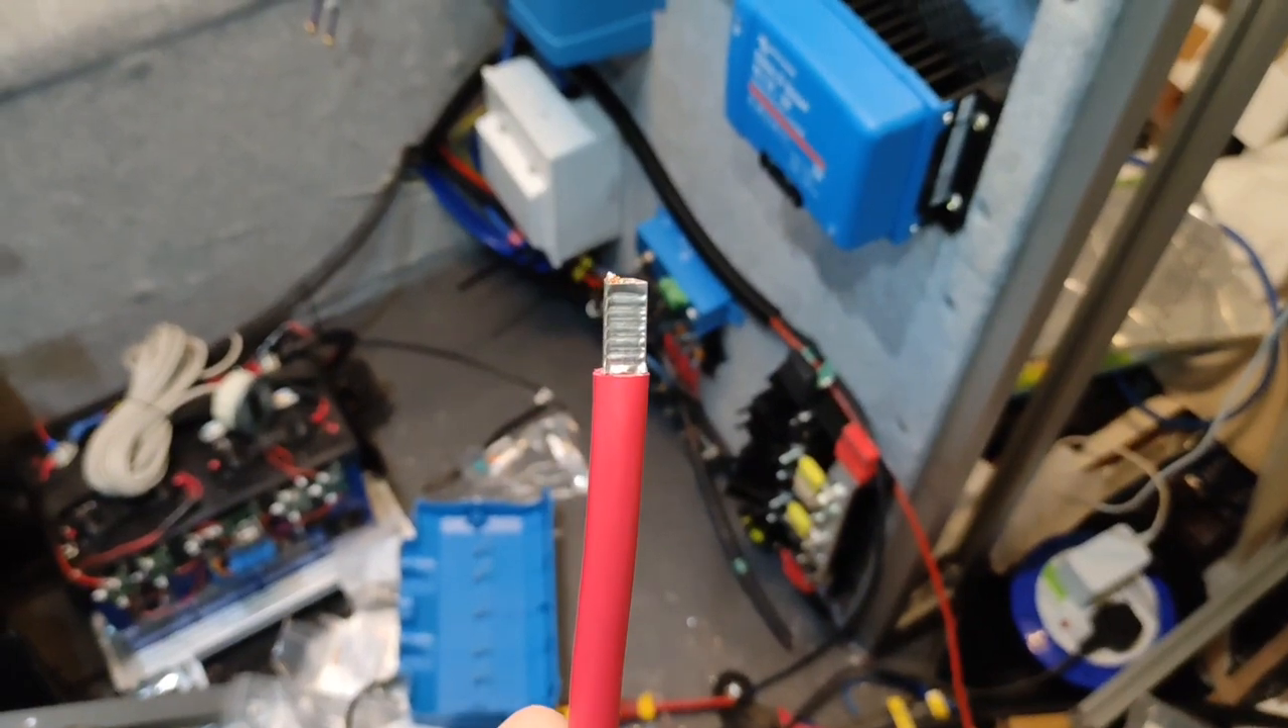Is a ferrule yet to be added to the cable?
No.